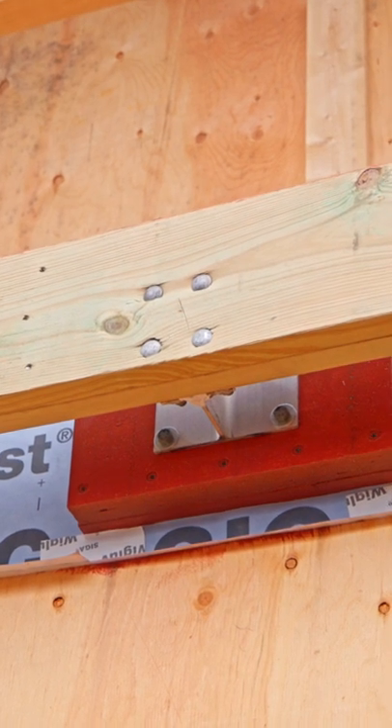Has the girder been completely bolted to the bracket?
Yes.